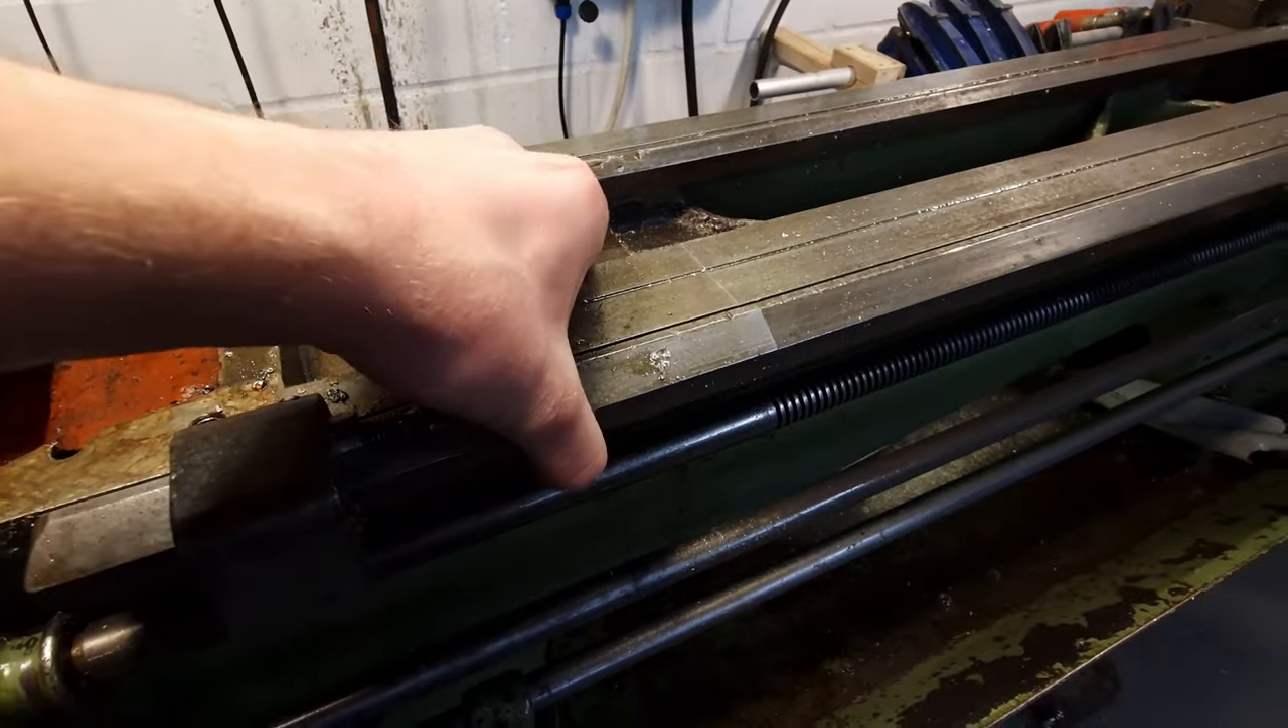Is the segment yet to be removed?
Yes.